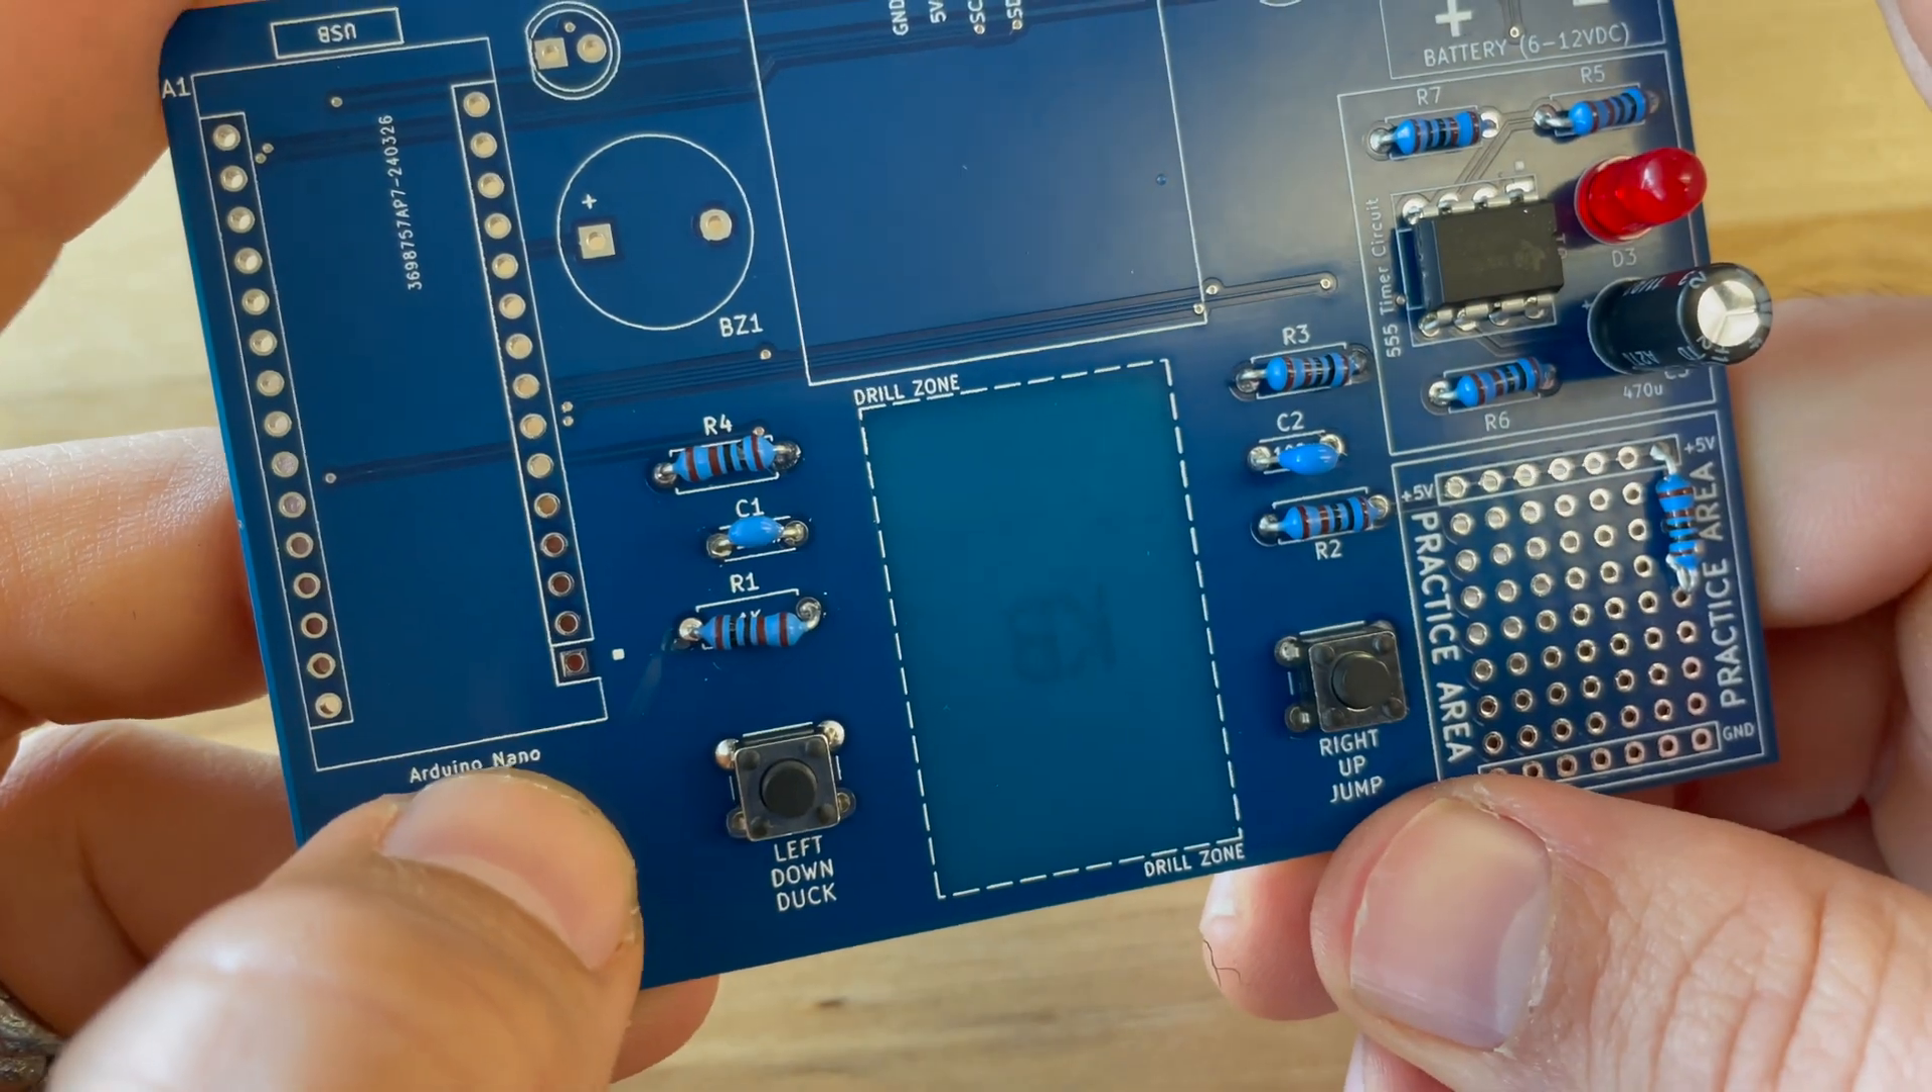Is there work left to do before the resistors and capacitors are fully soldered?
No.